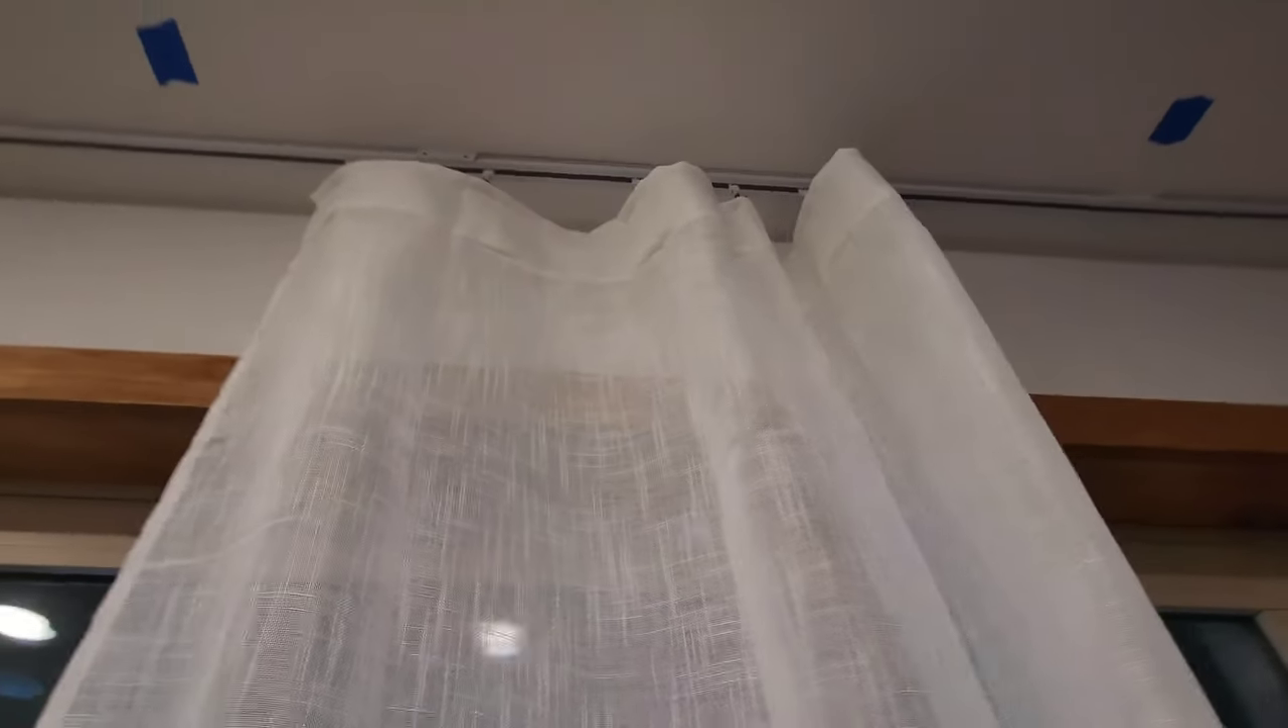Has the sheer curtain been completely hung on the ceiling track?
Yes.